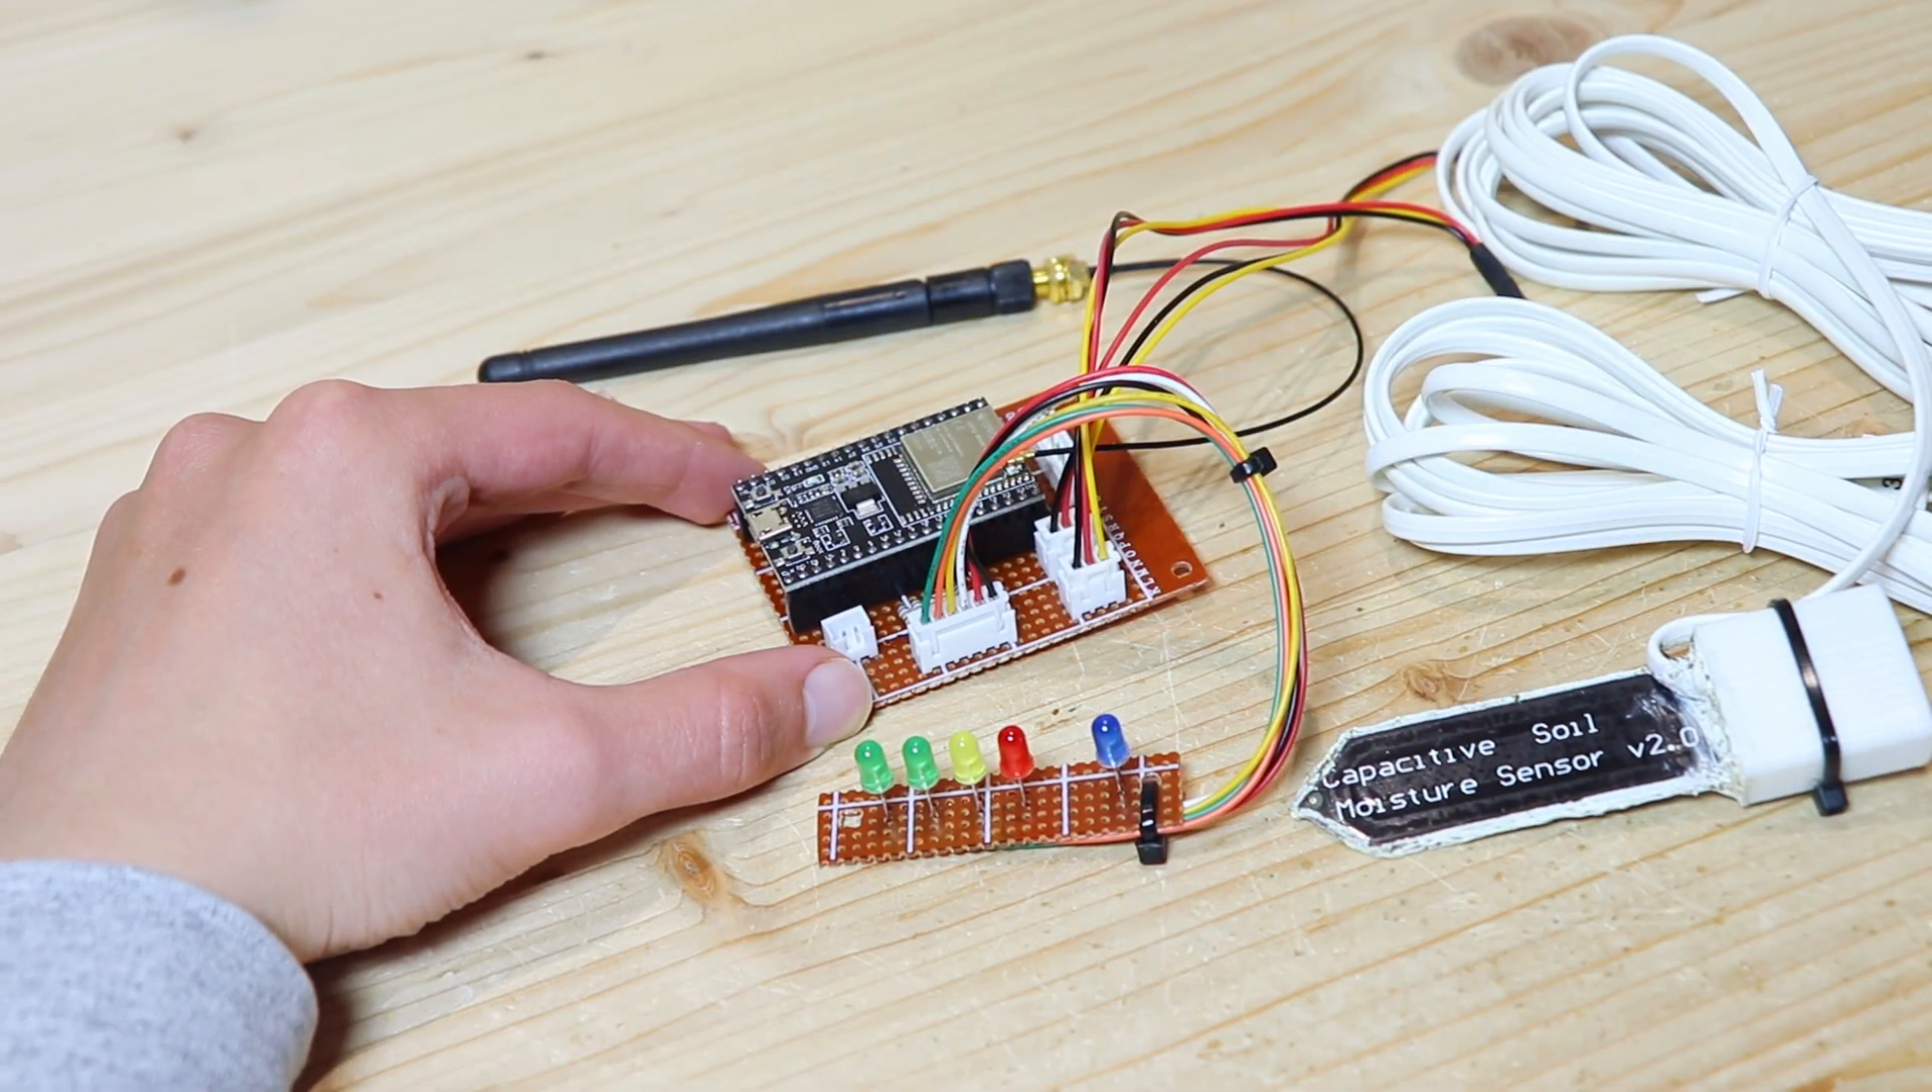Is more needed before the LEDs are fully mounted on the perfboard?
No.